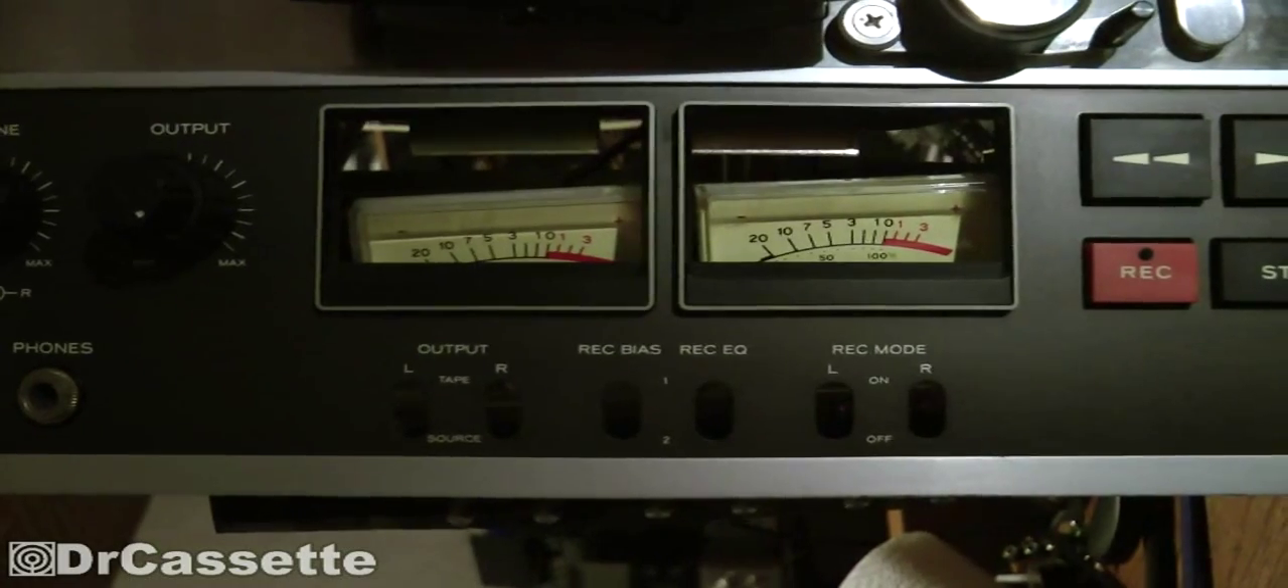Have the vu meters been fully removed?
No.